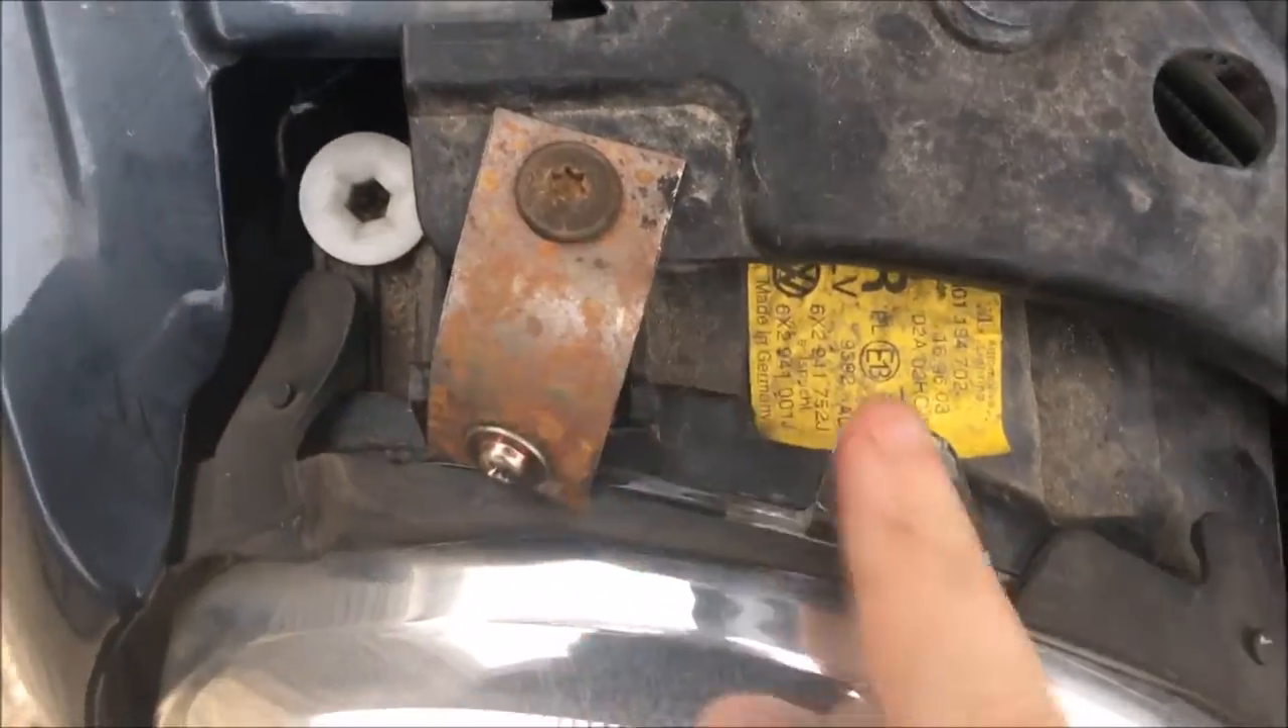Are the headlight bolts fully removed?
No.